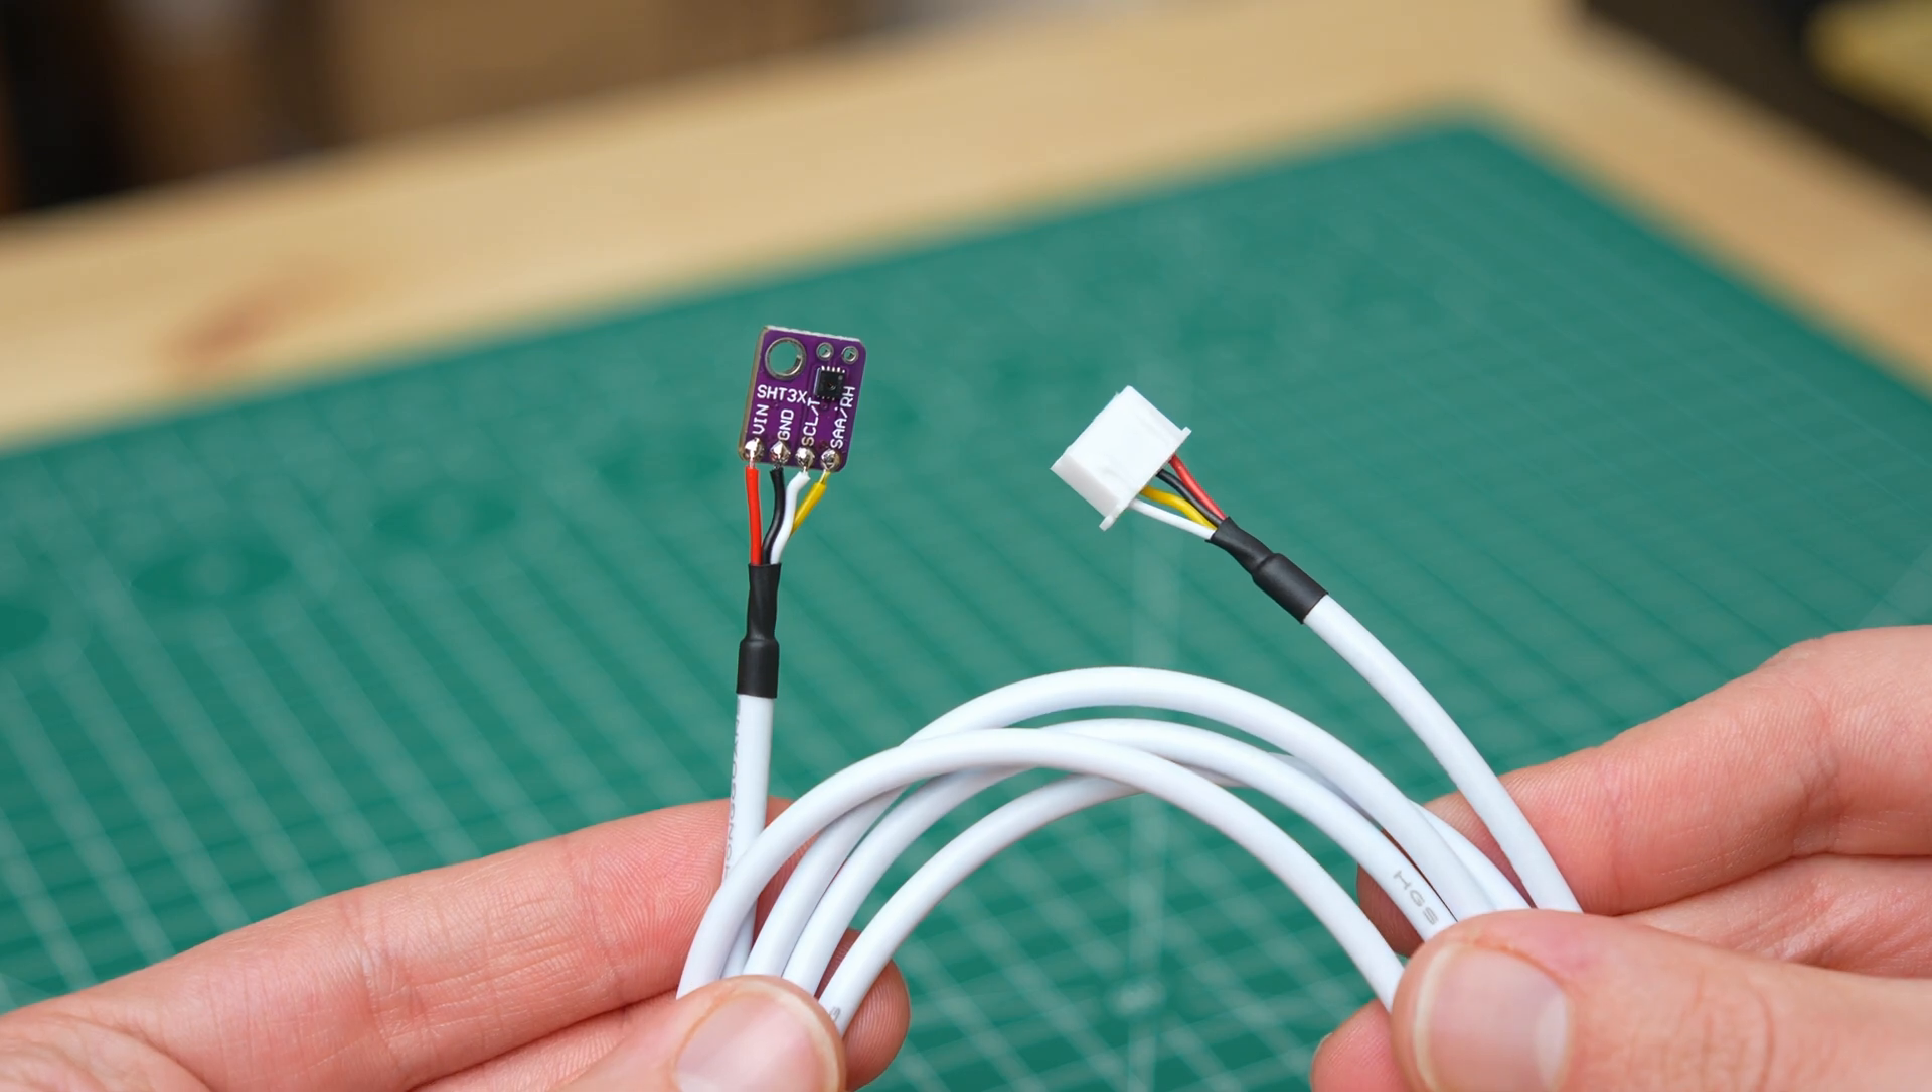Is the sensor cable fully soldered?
Yes.